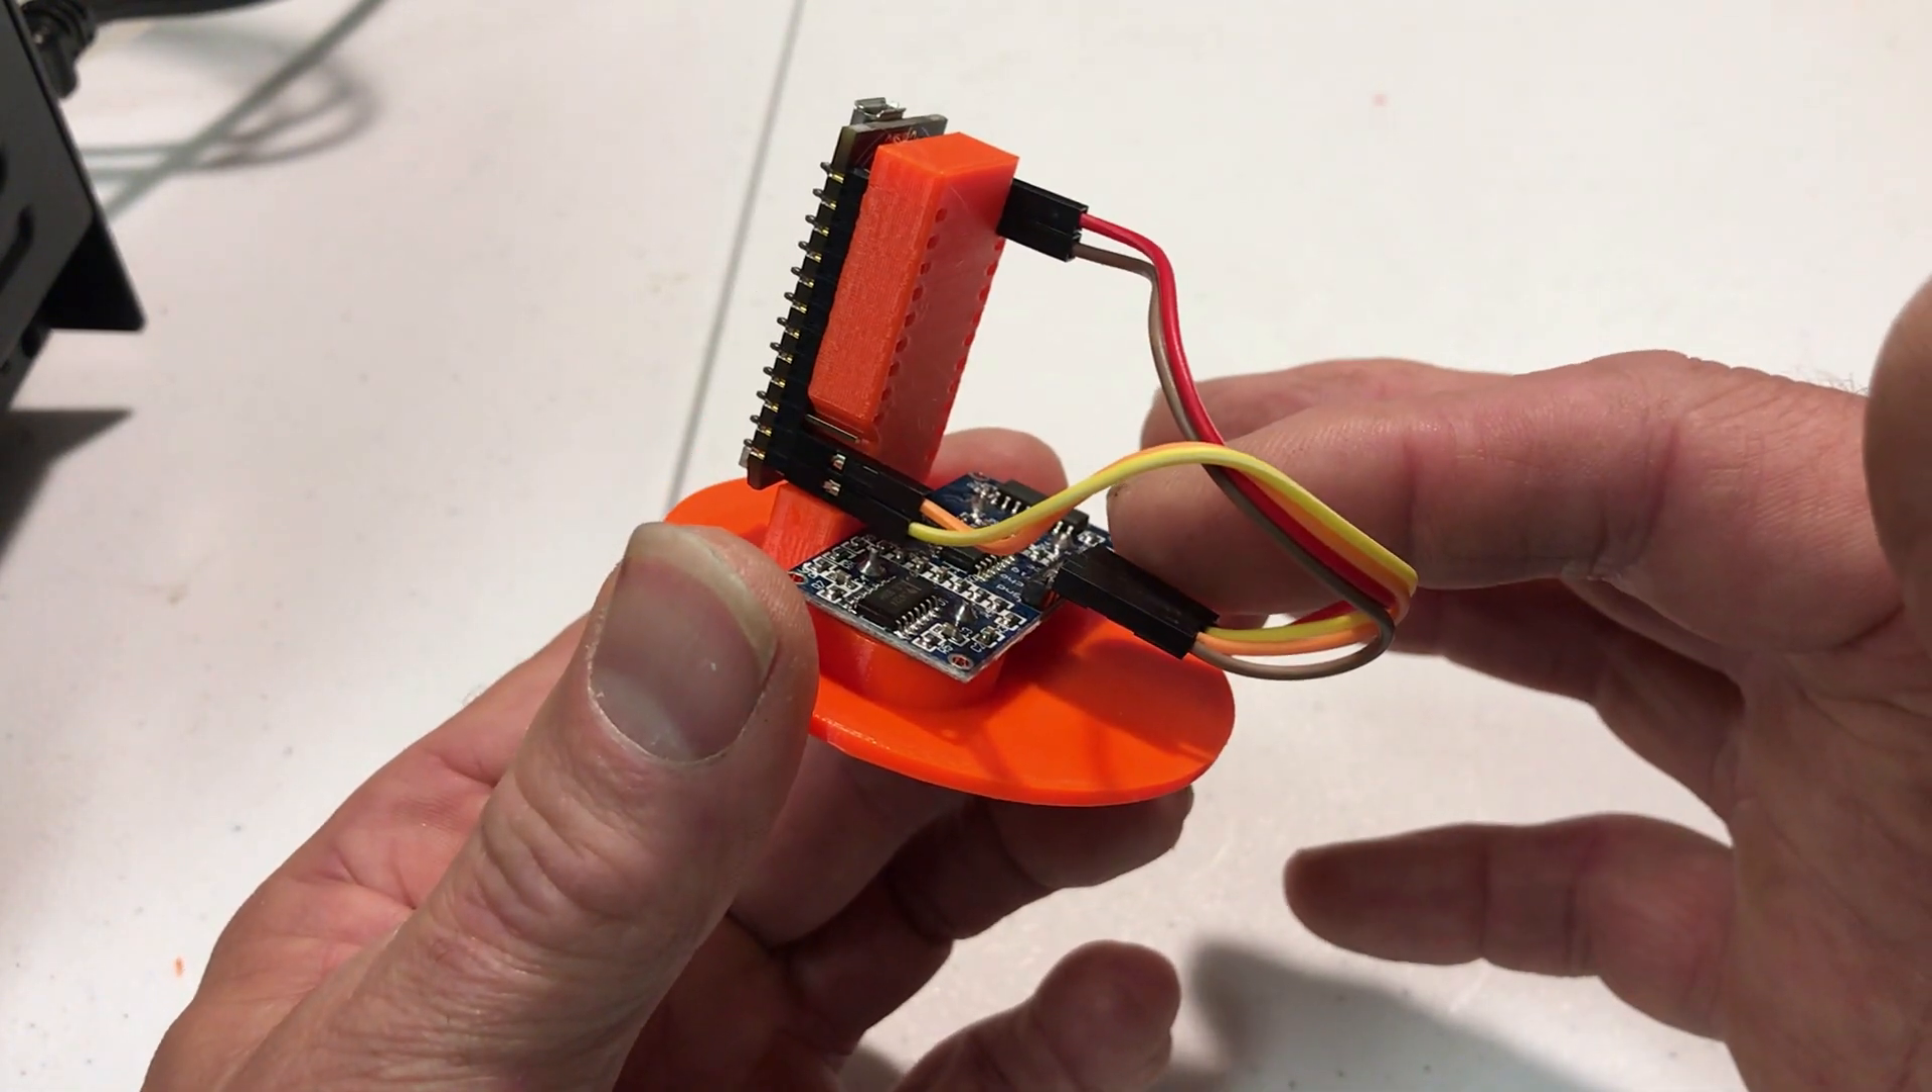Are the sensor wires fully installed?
Yes.